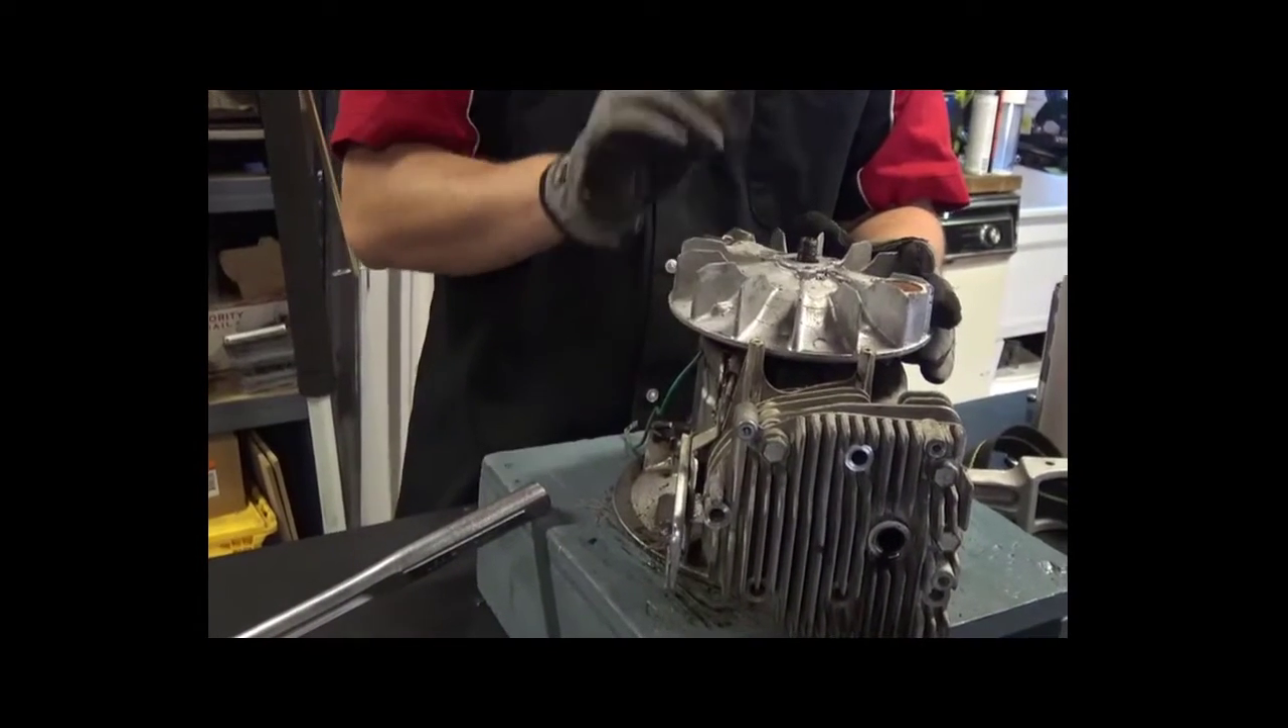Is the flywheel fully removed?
No.